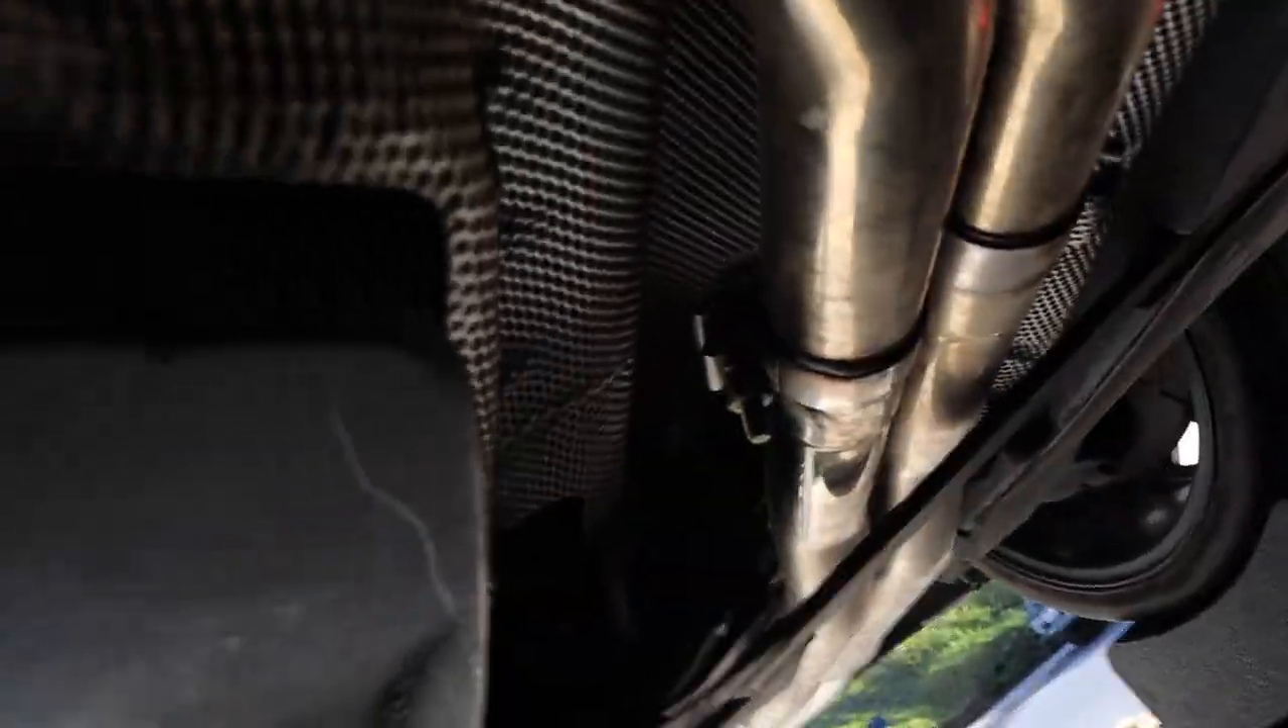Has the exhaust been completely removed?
No.